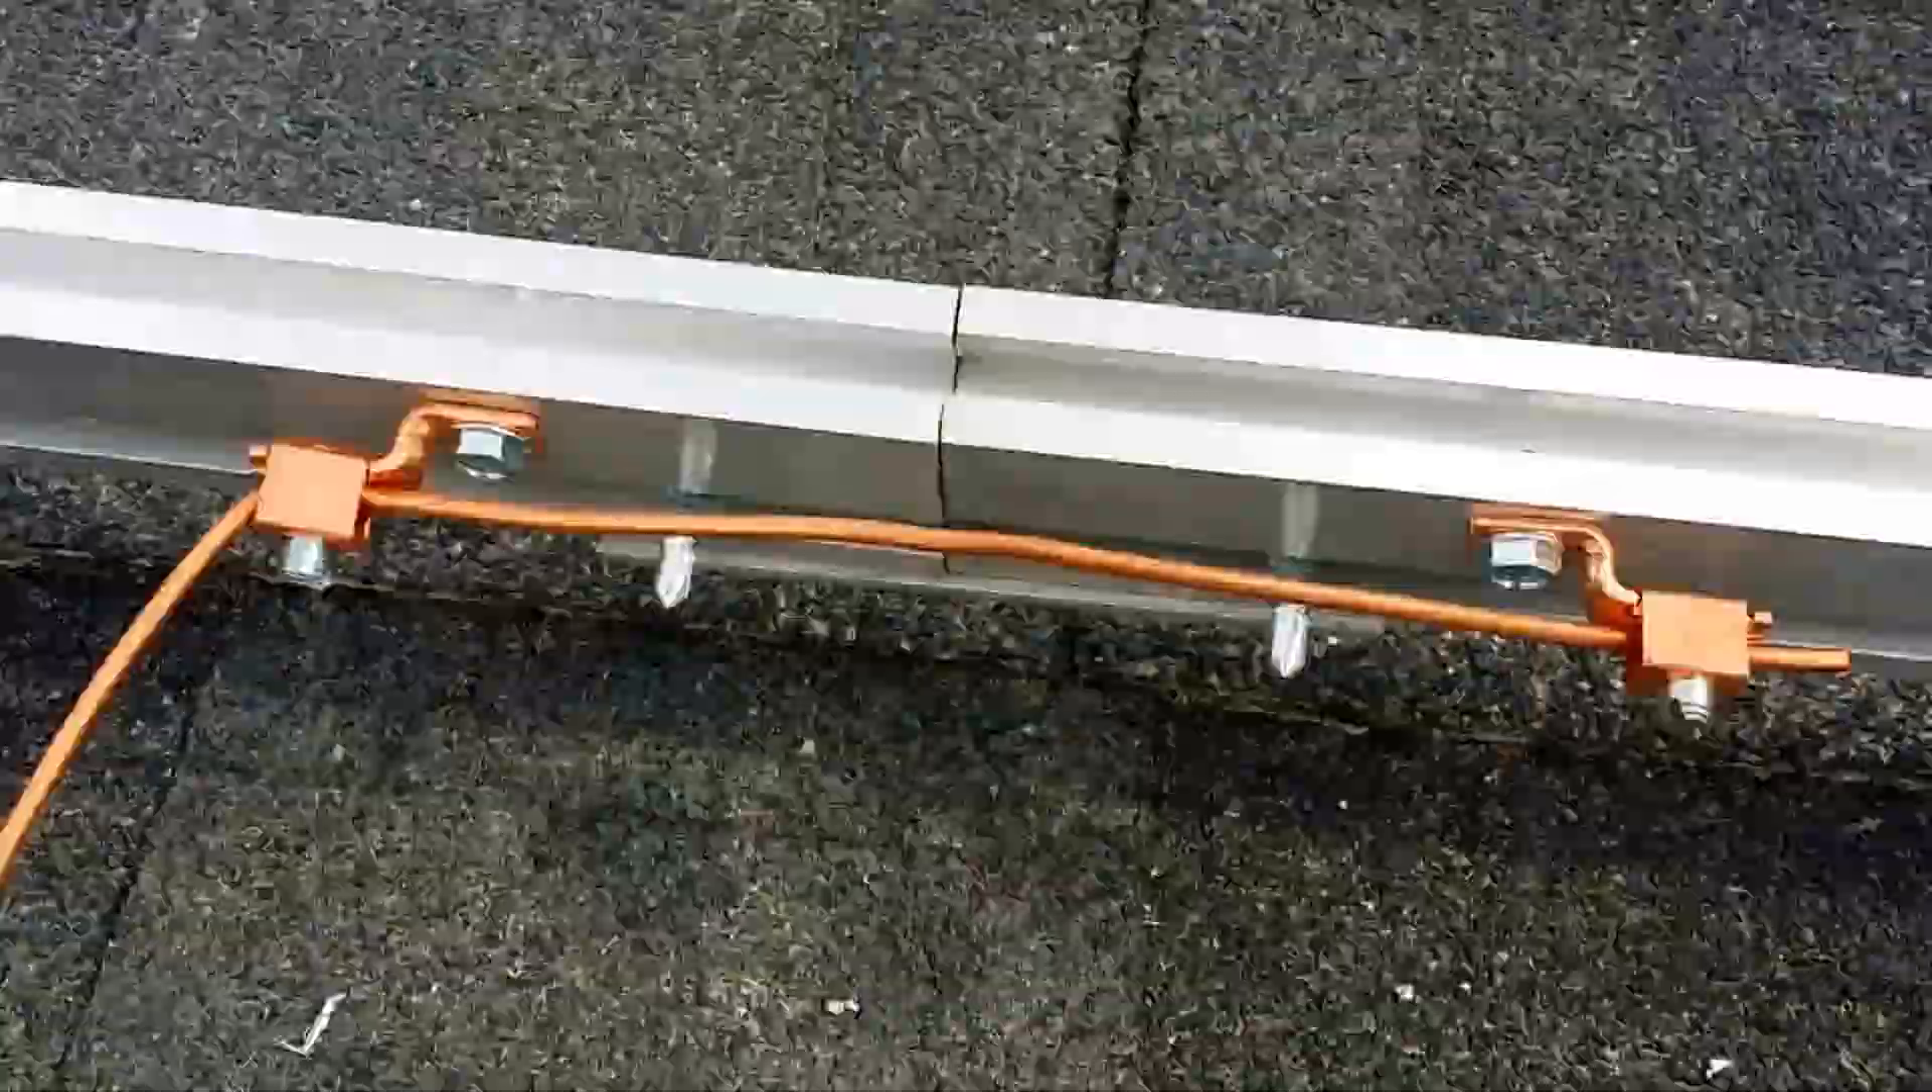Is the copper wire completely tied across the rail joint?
Yes.